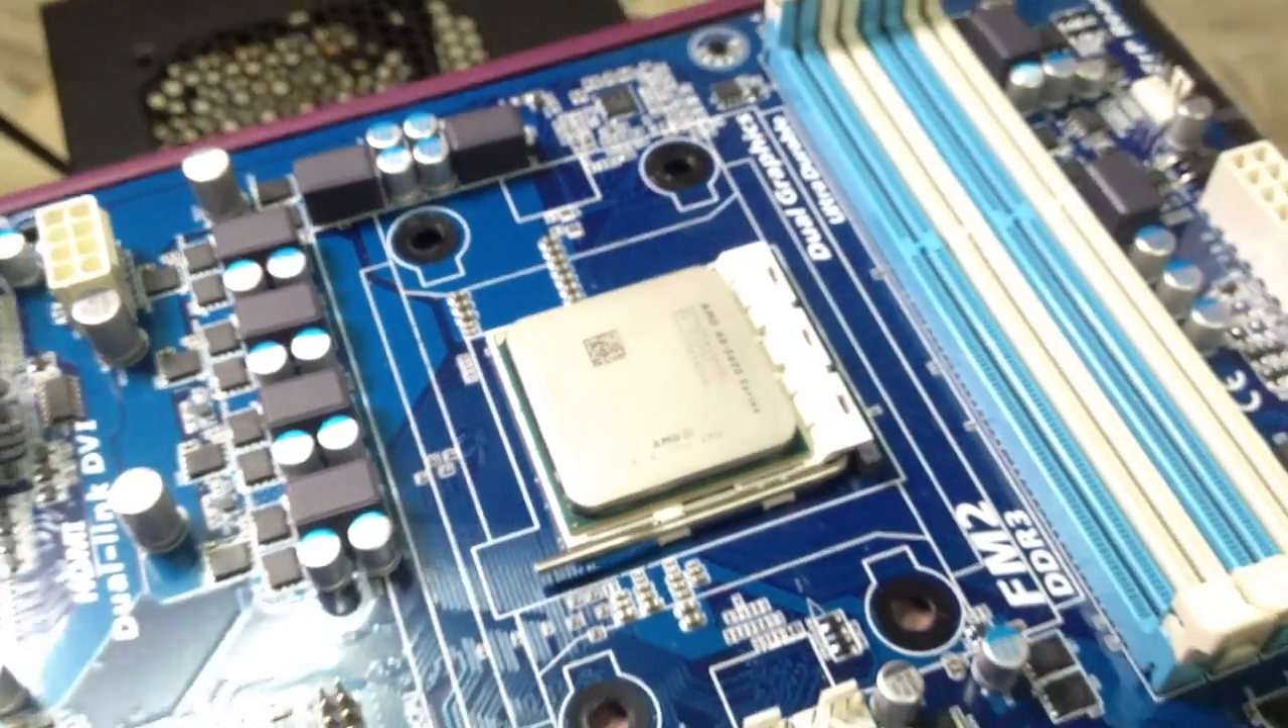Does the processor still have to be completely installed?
No.